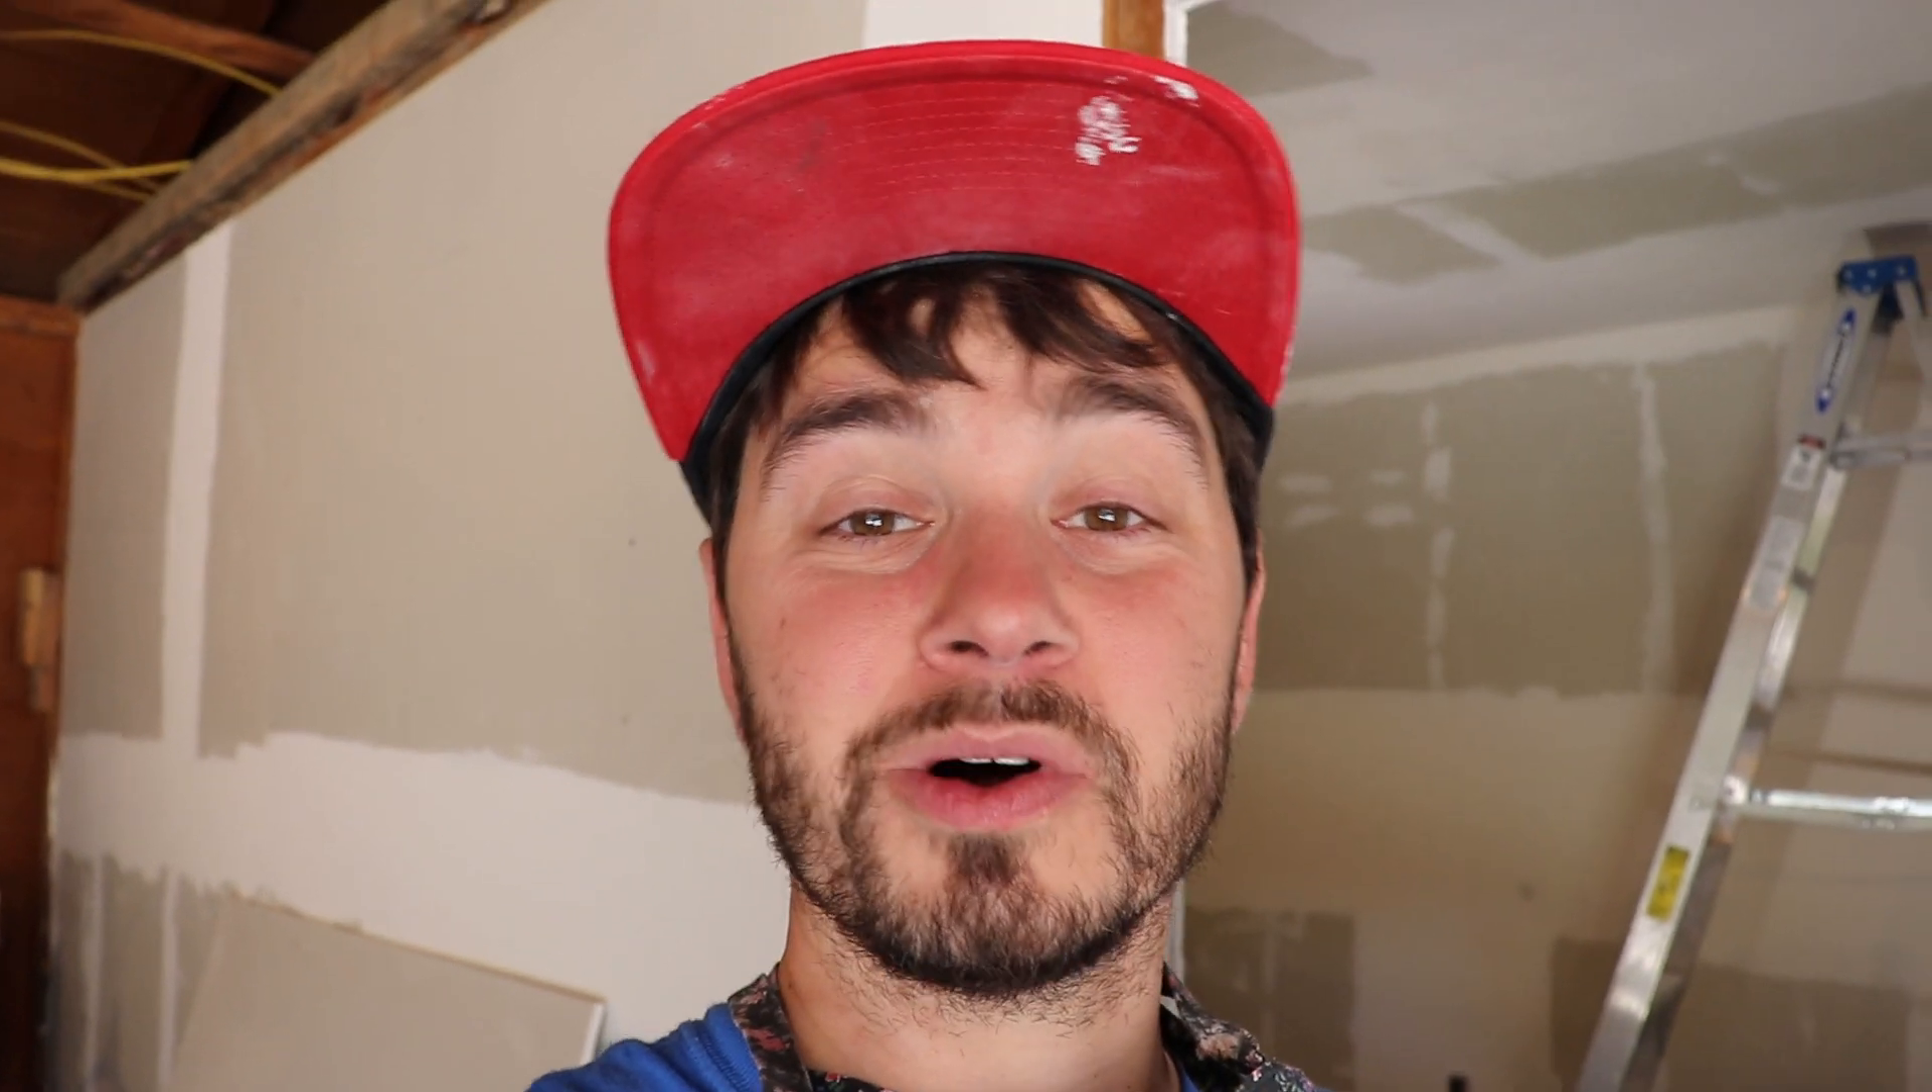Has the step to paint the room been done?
No.